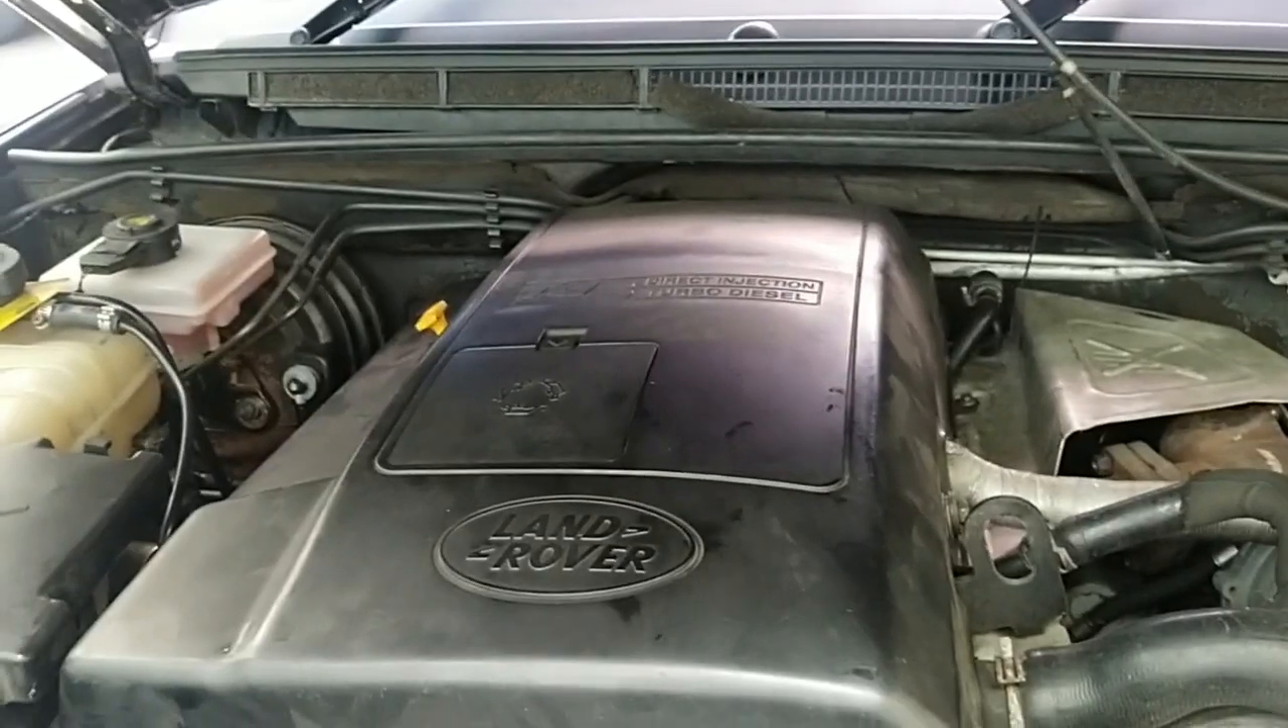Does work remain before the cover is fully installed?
No.